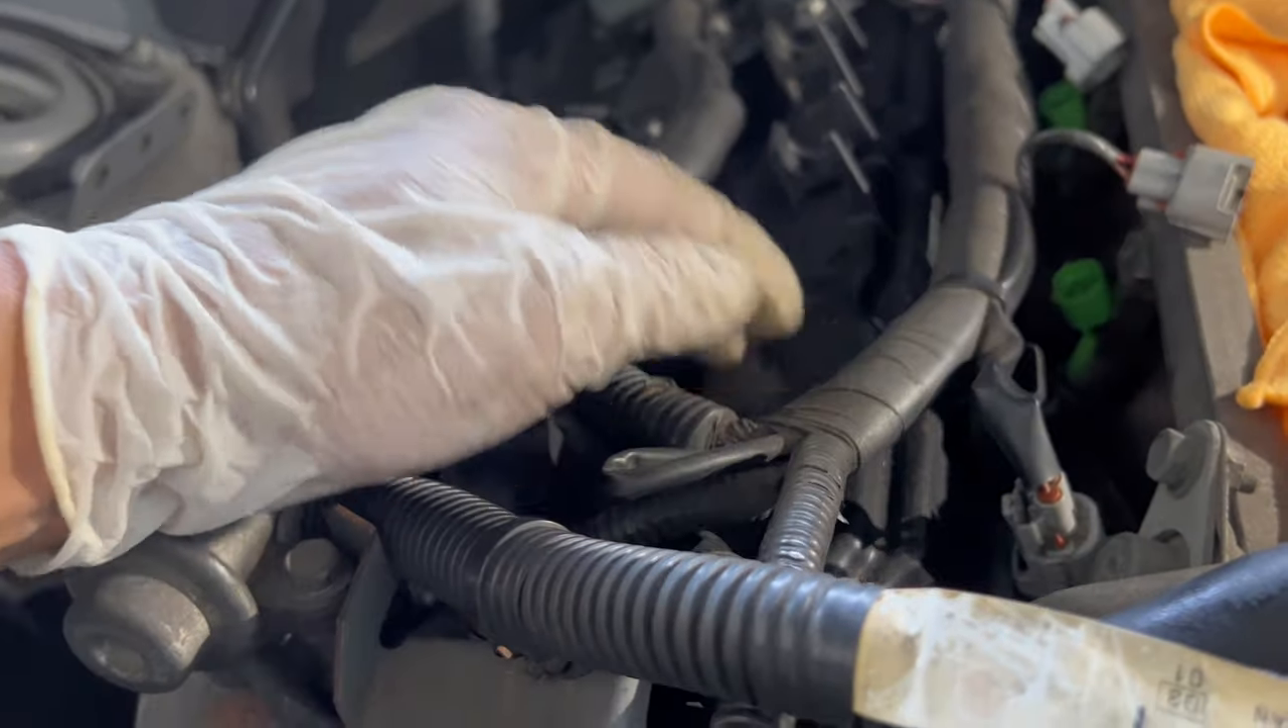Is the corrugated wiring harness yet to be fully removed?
Yes.